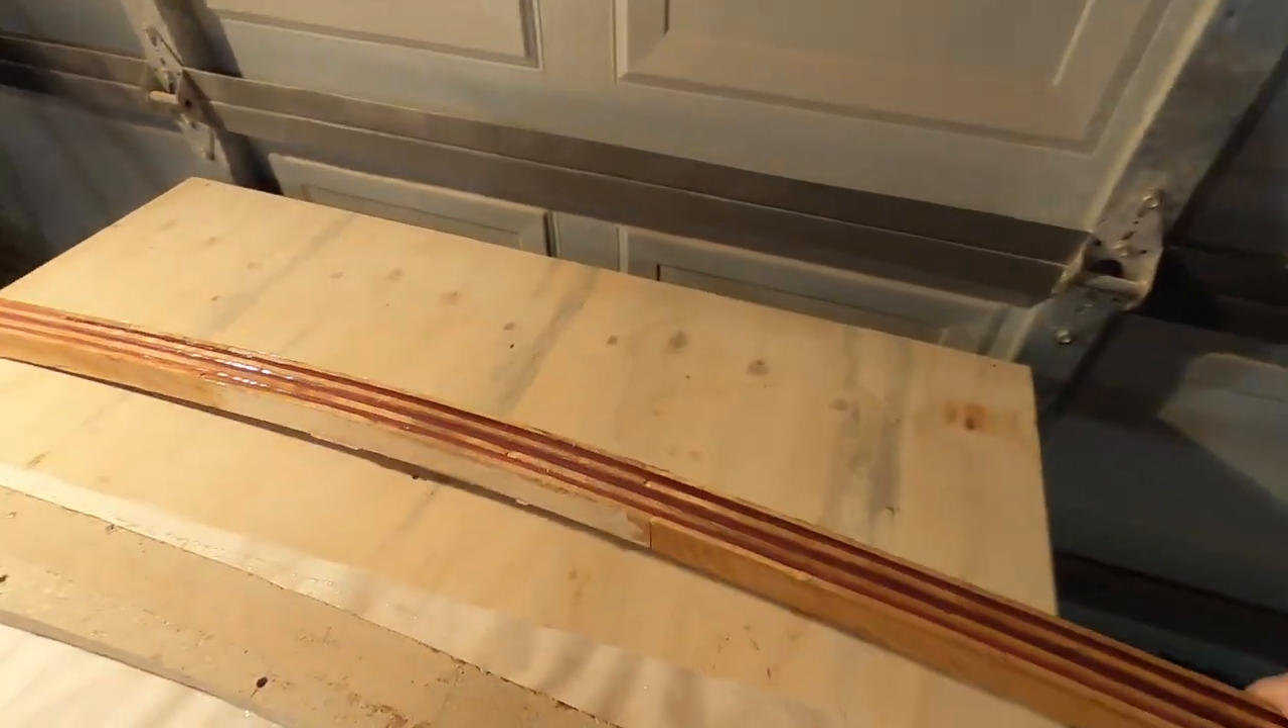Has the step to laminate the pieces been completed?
Yes.